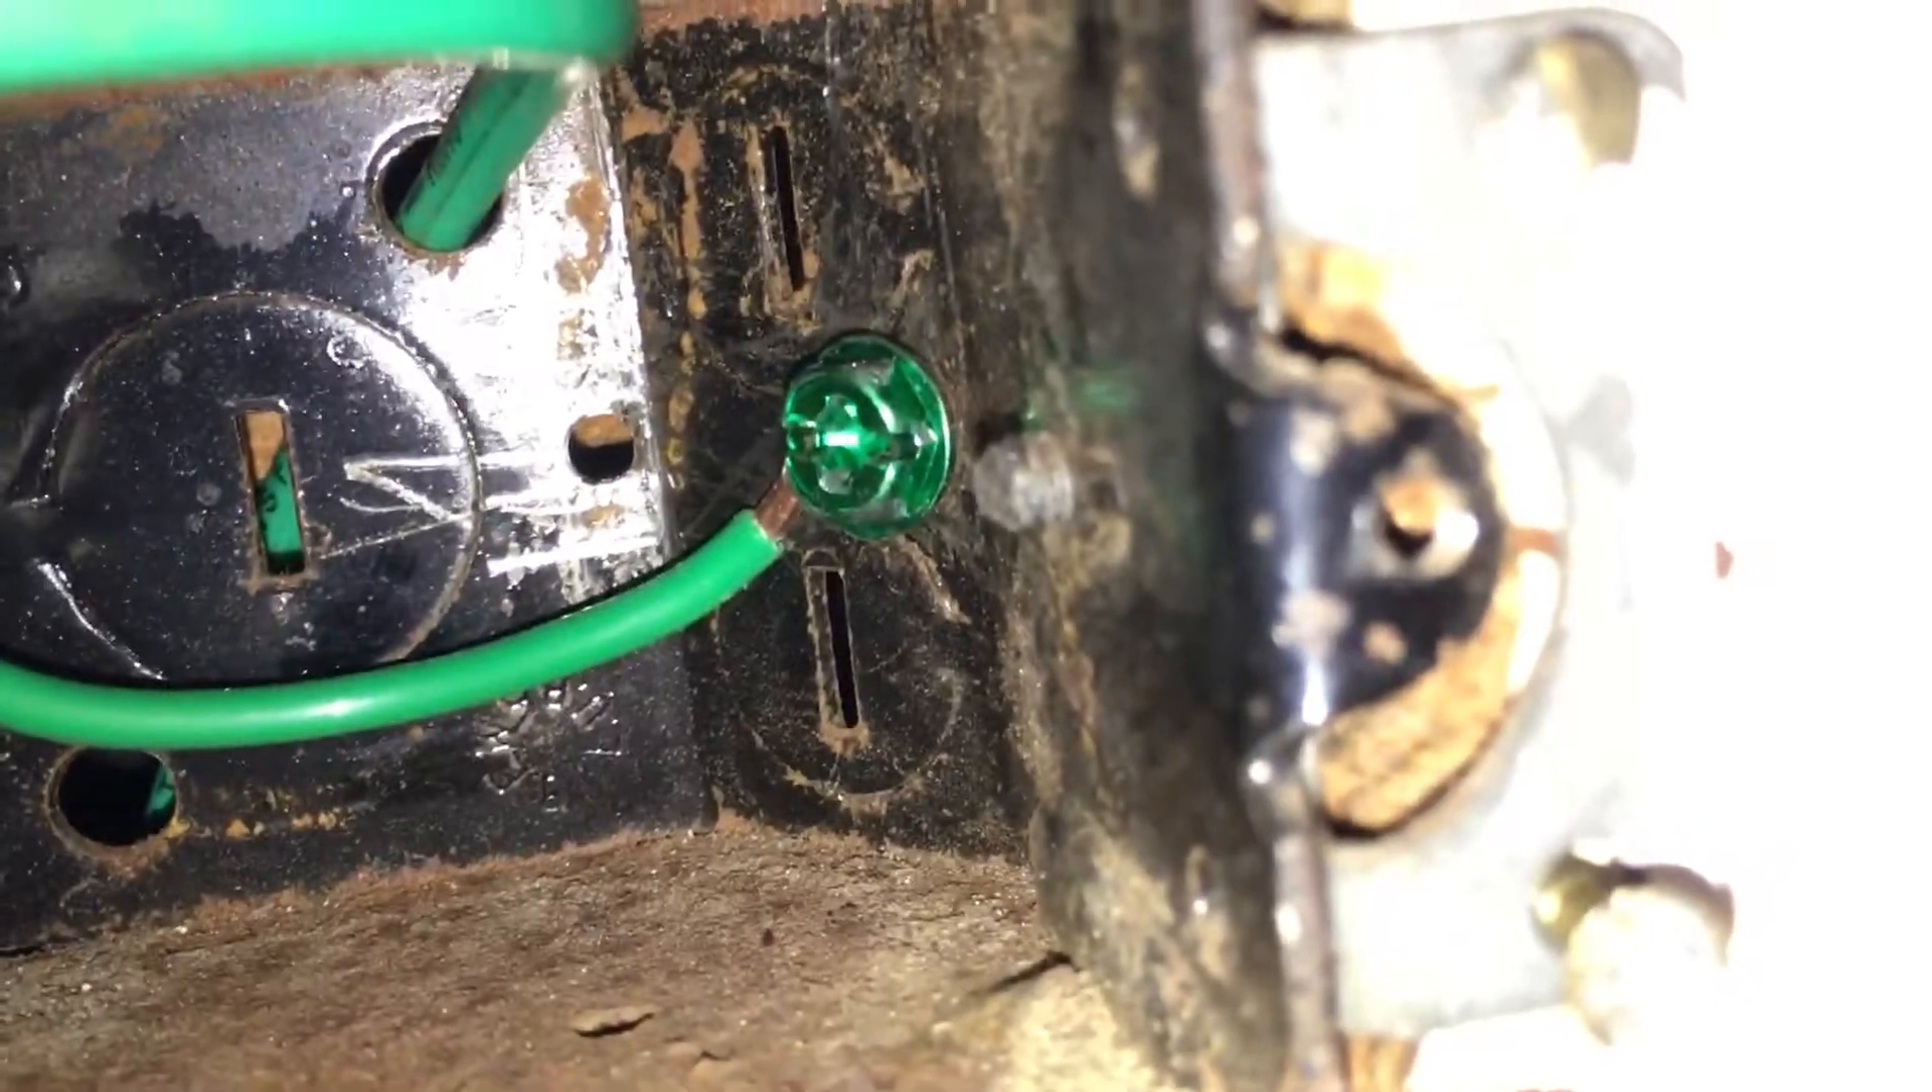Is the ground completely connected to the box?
Yes.